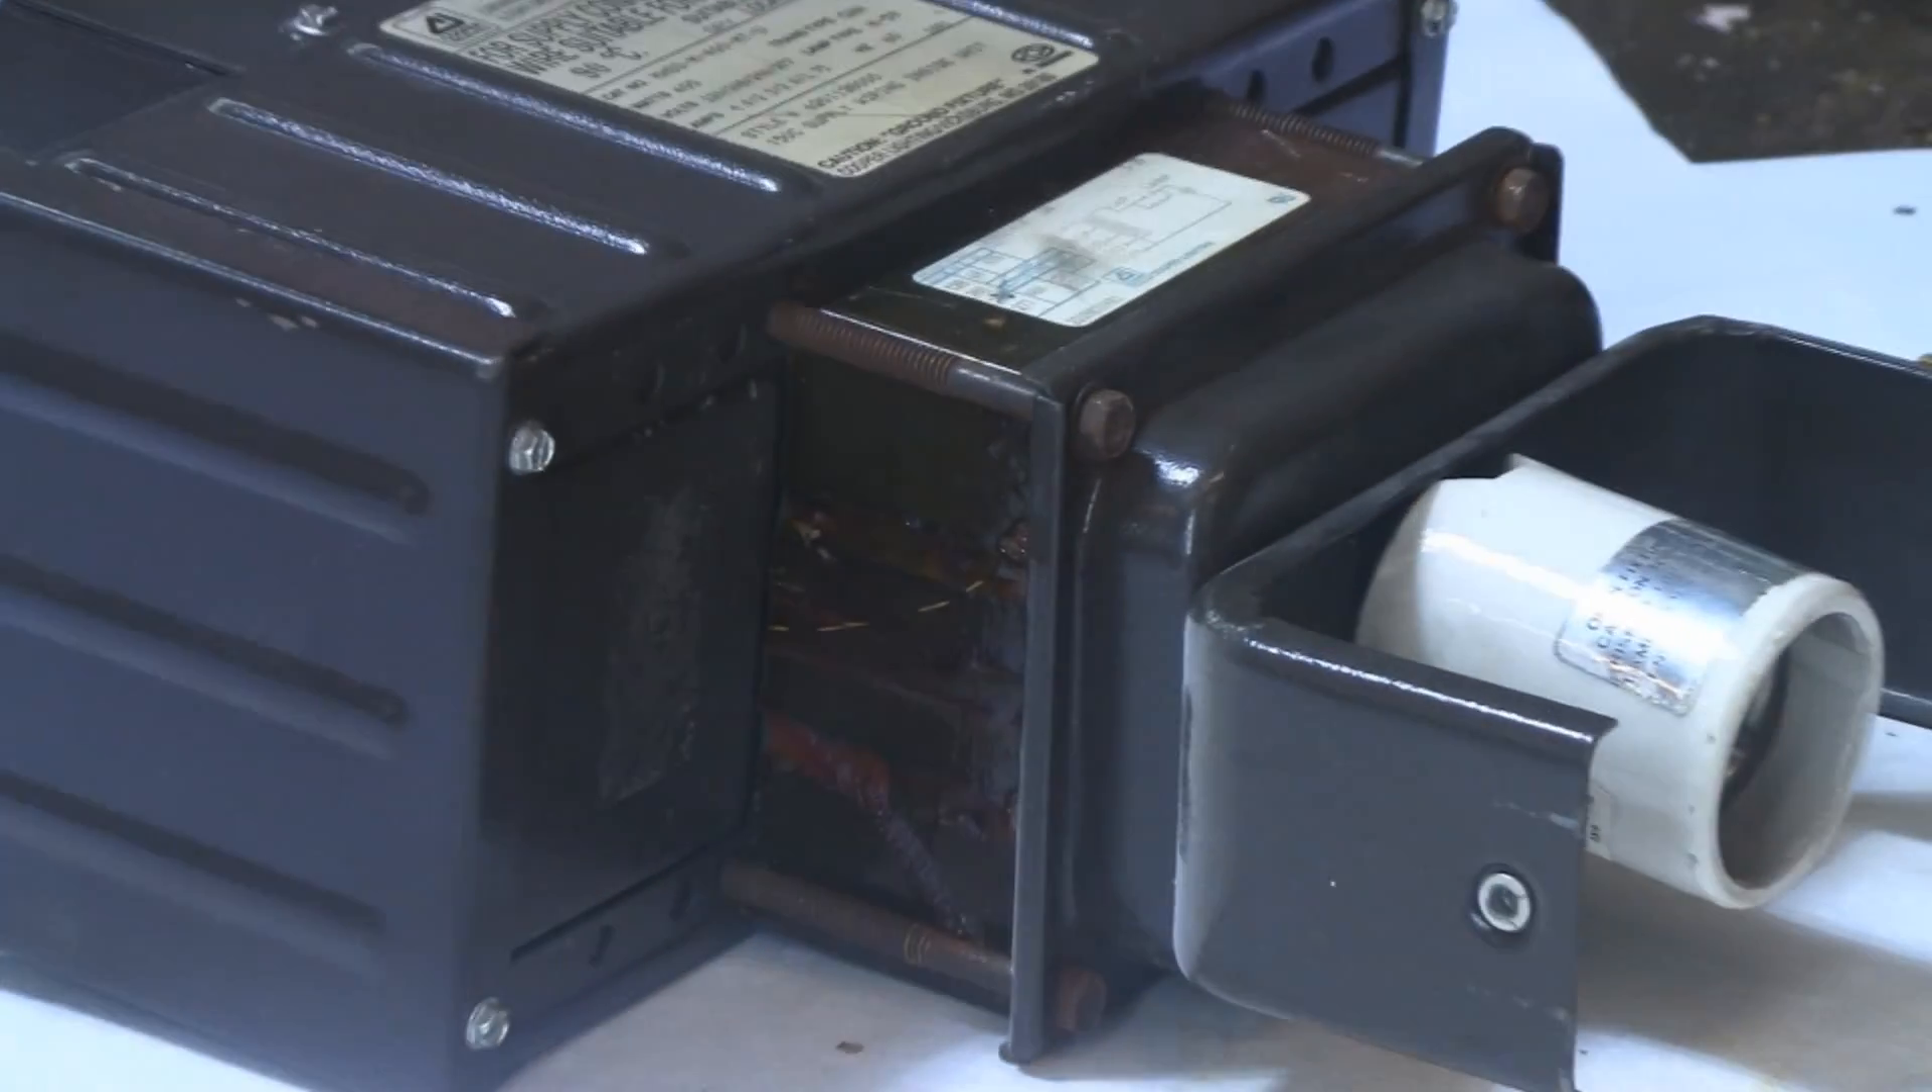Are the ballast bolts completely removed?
No.